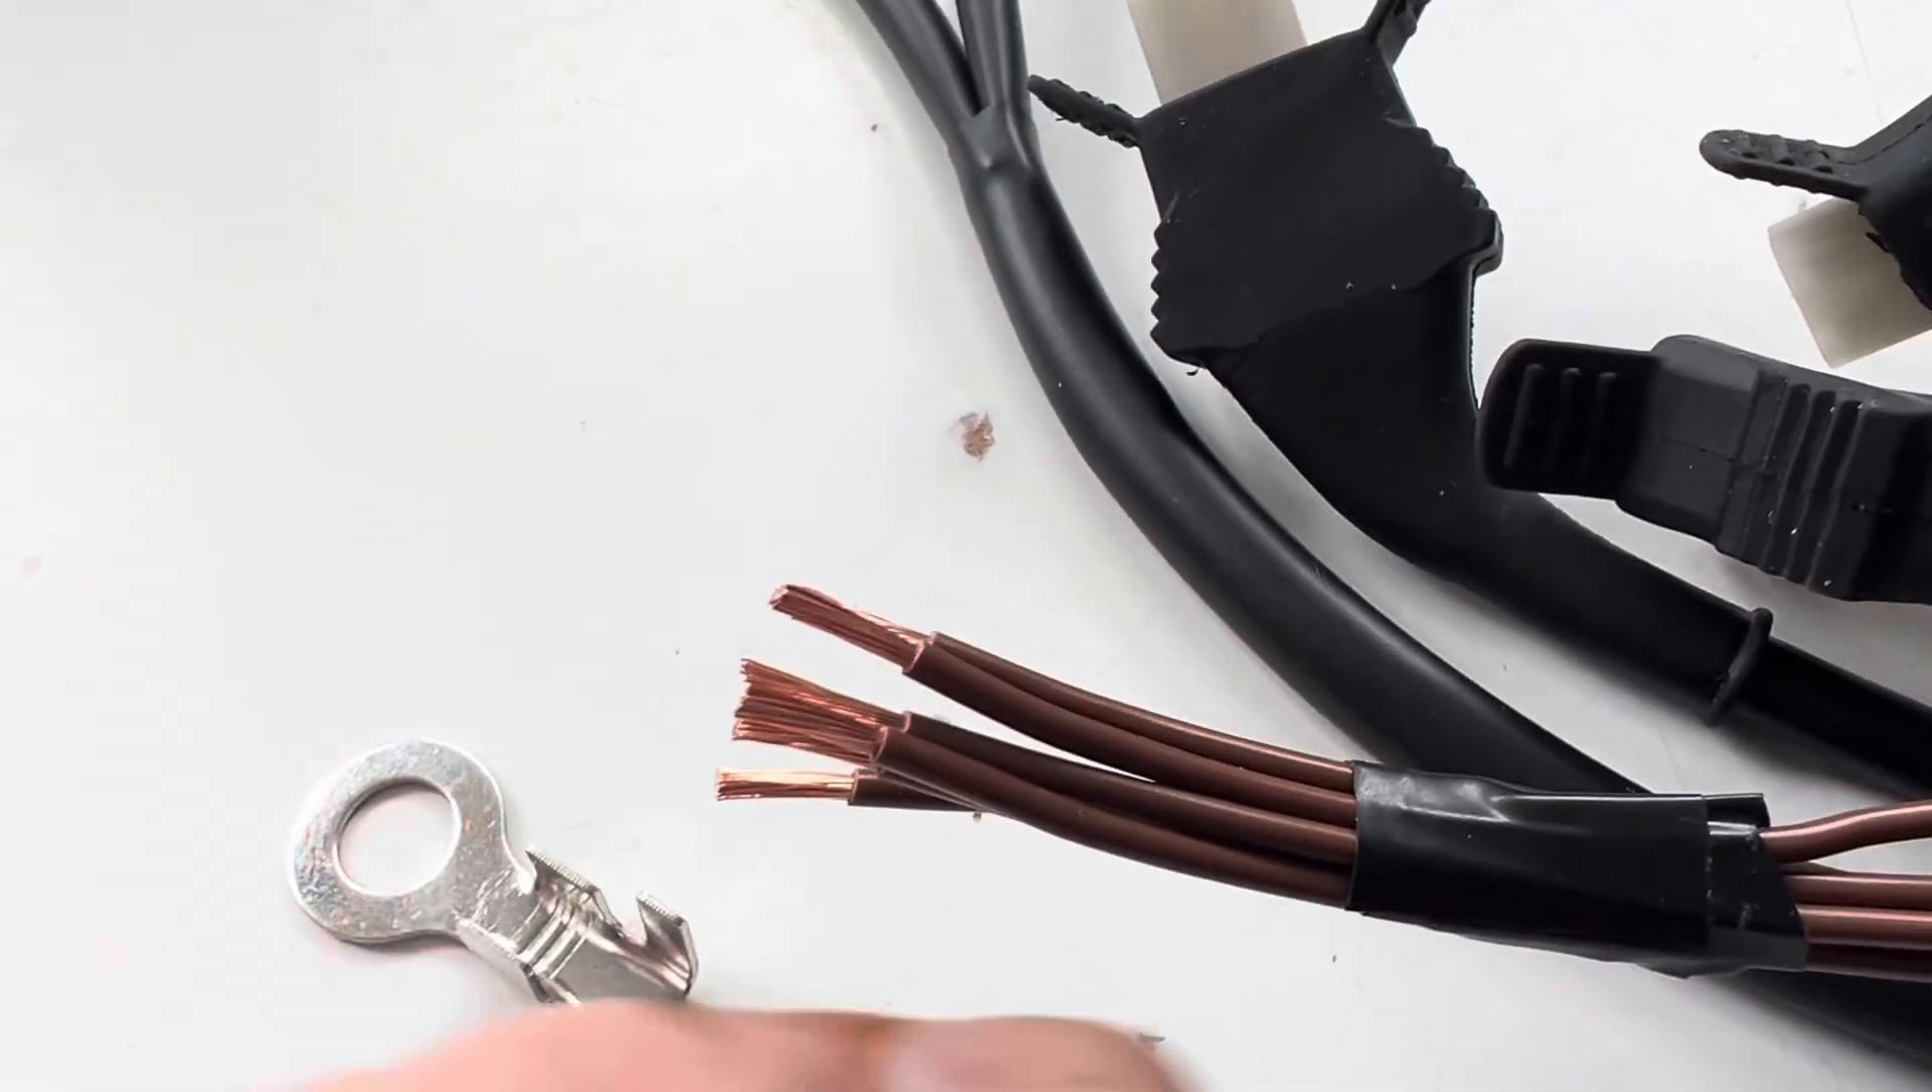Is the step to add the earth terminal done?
No.